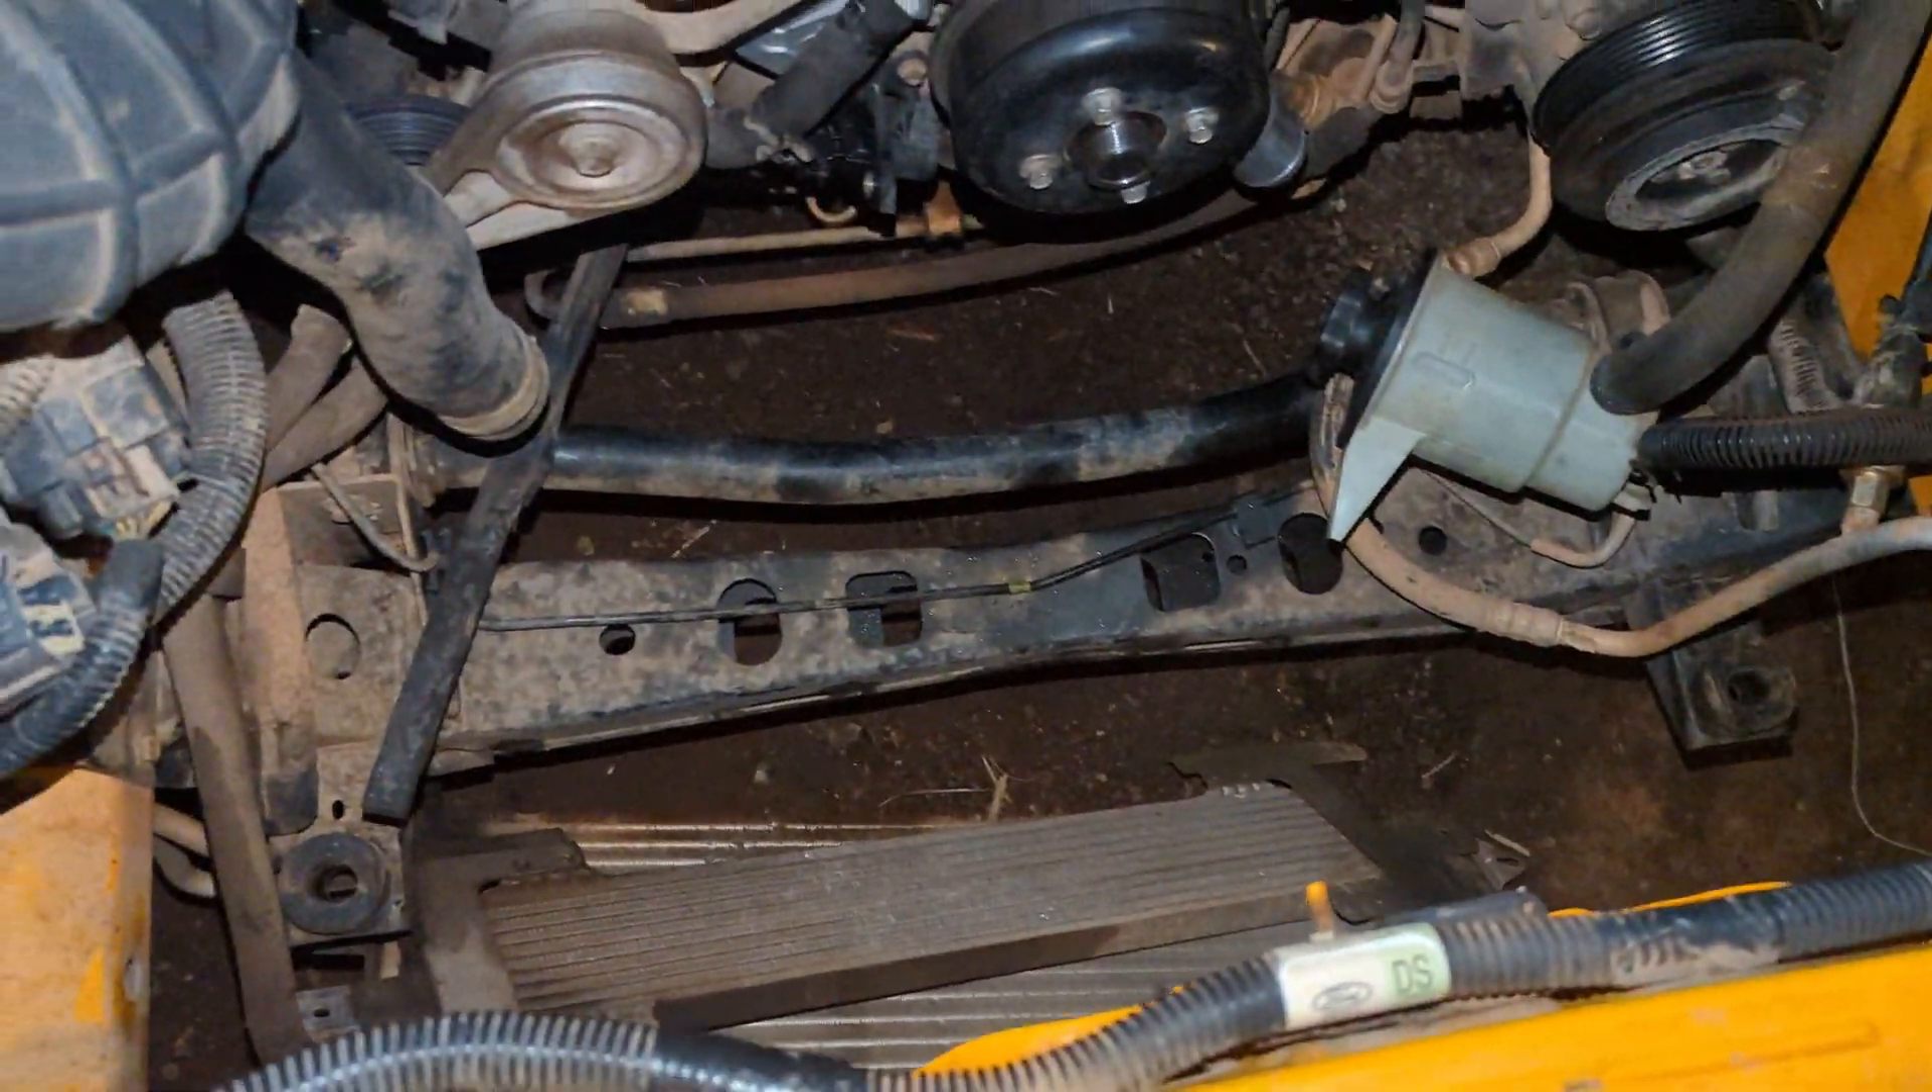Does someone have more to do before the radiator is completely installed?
Yes.